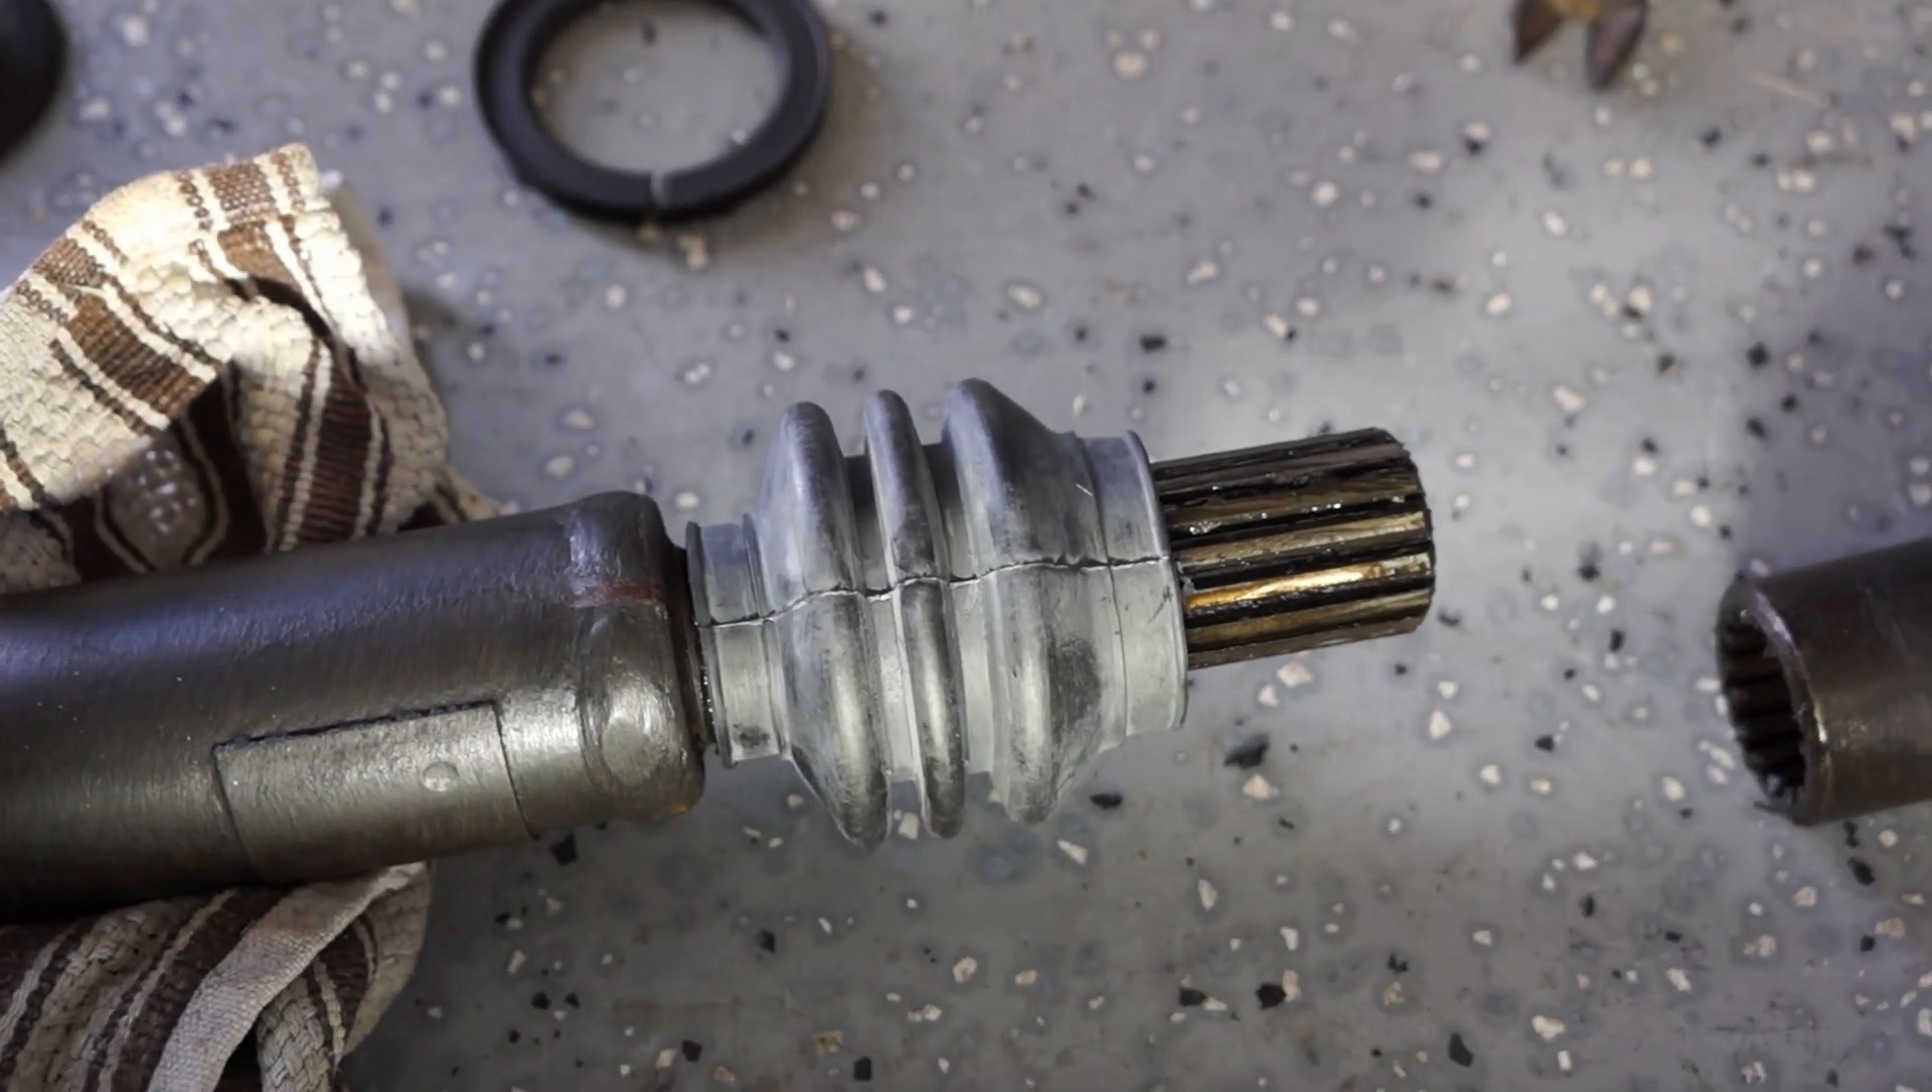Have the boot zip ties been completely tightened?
No.